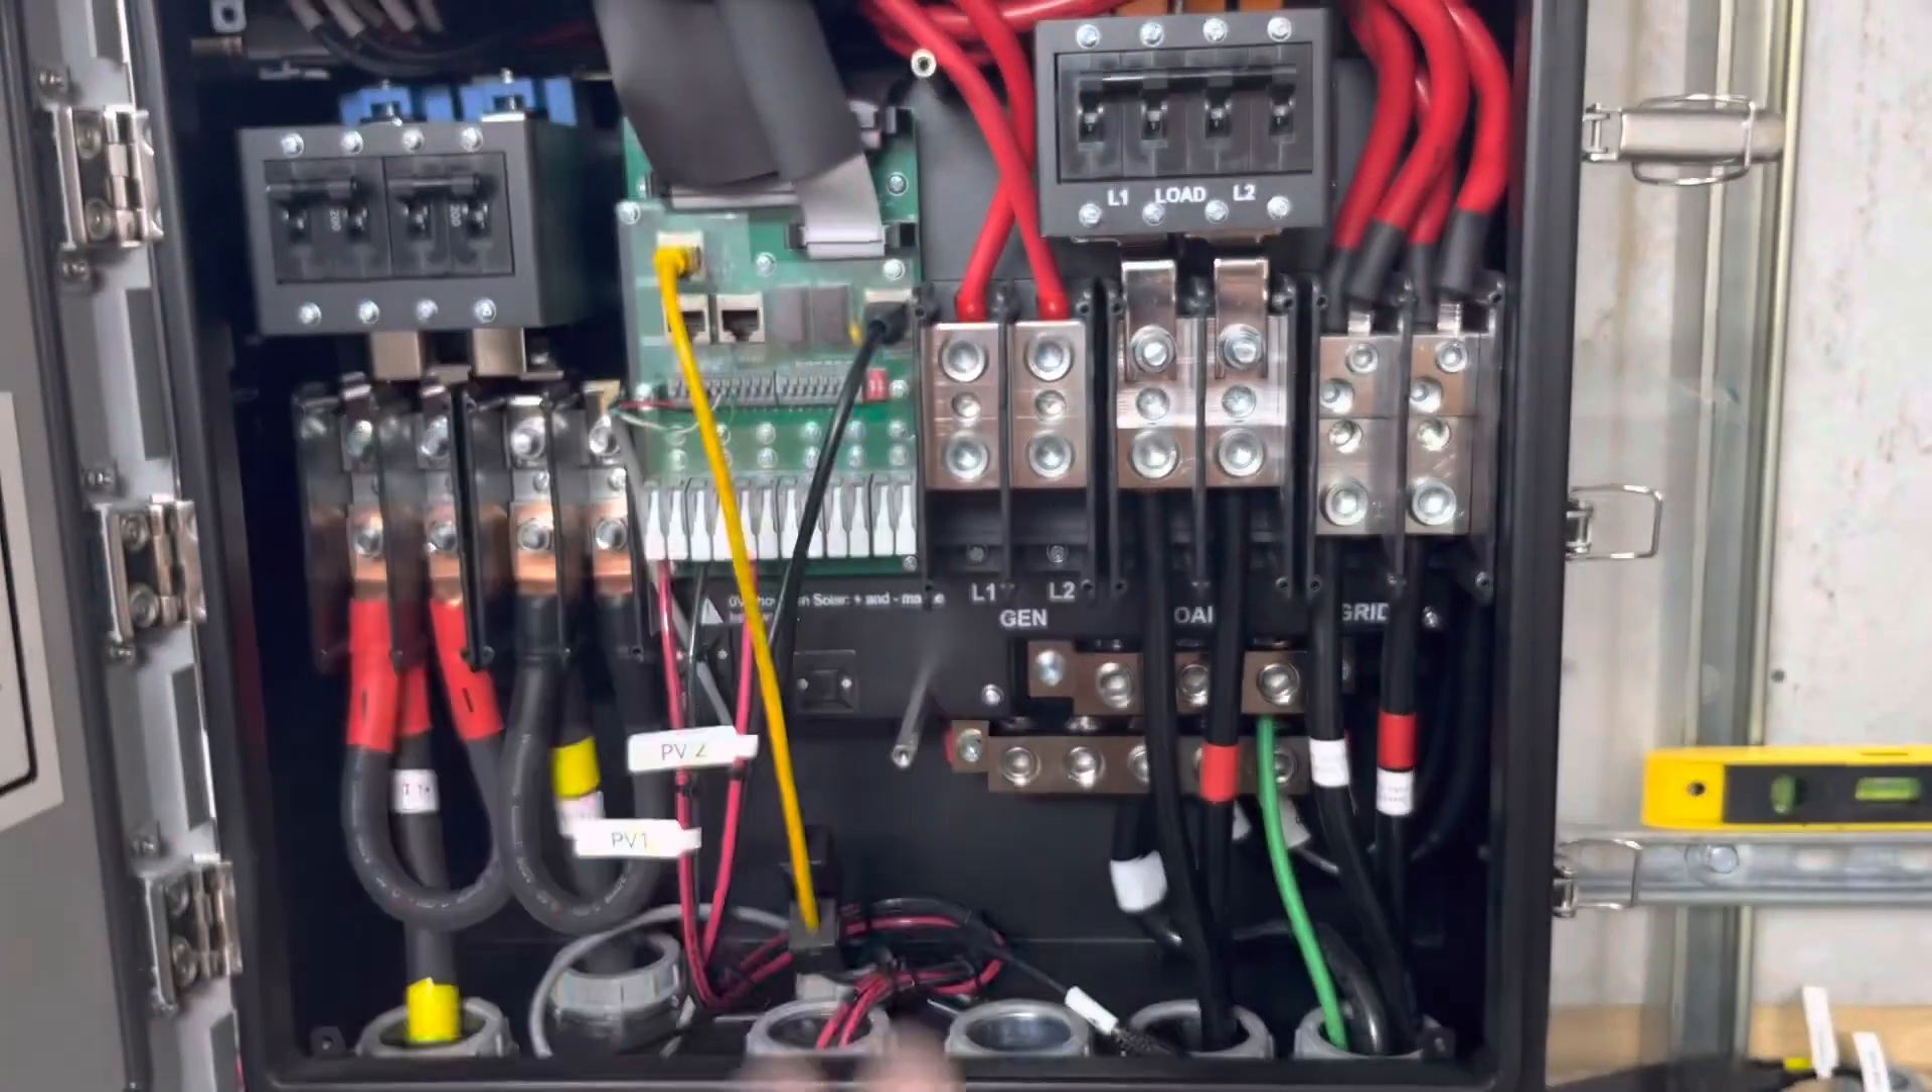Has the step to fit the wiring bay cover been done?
No.